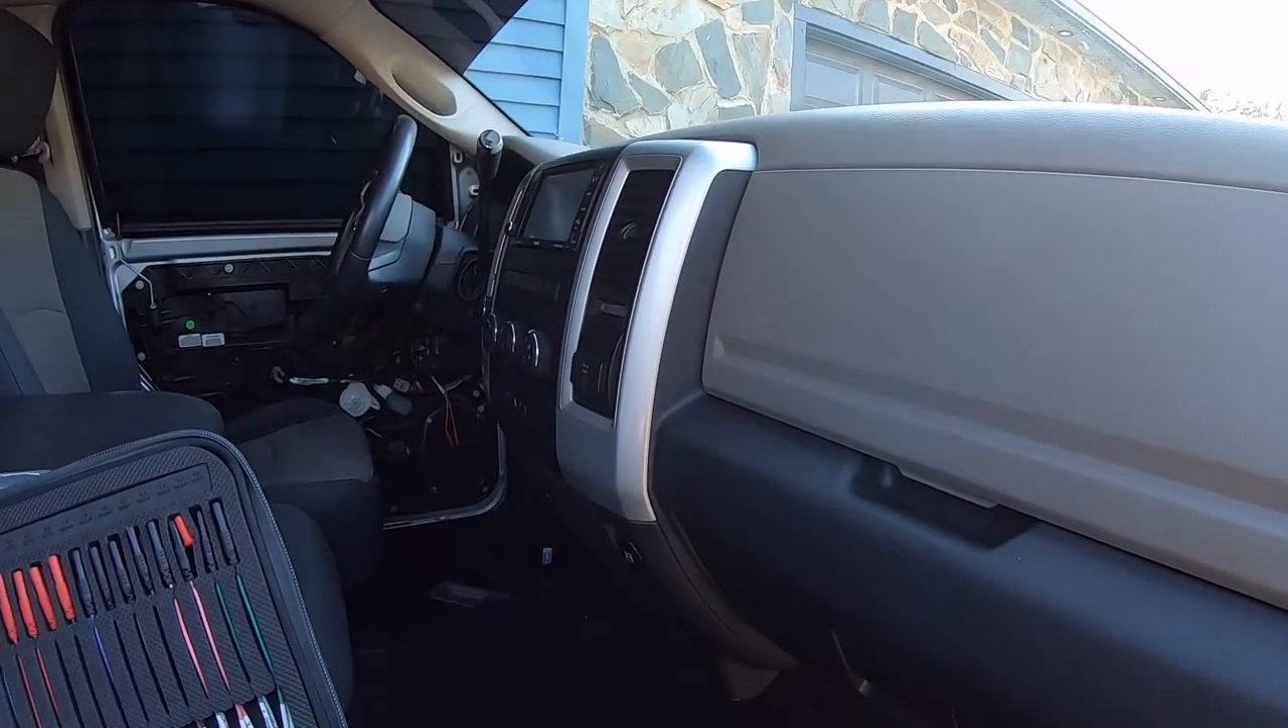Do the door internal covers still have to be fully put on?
Yes.